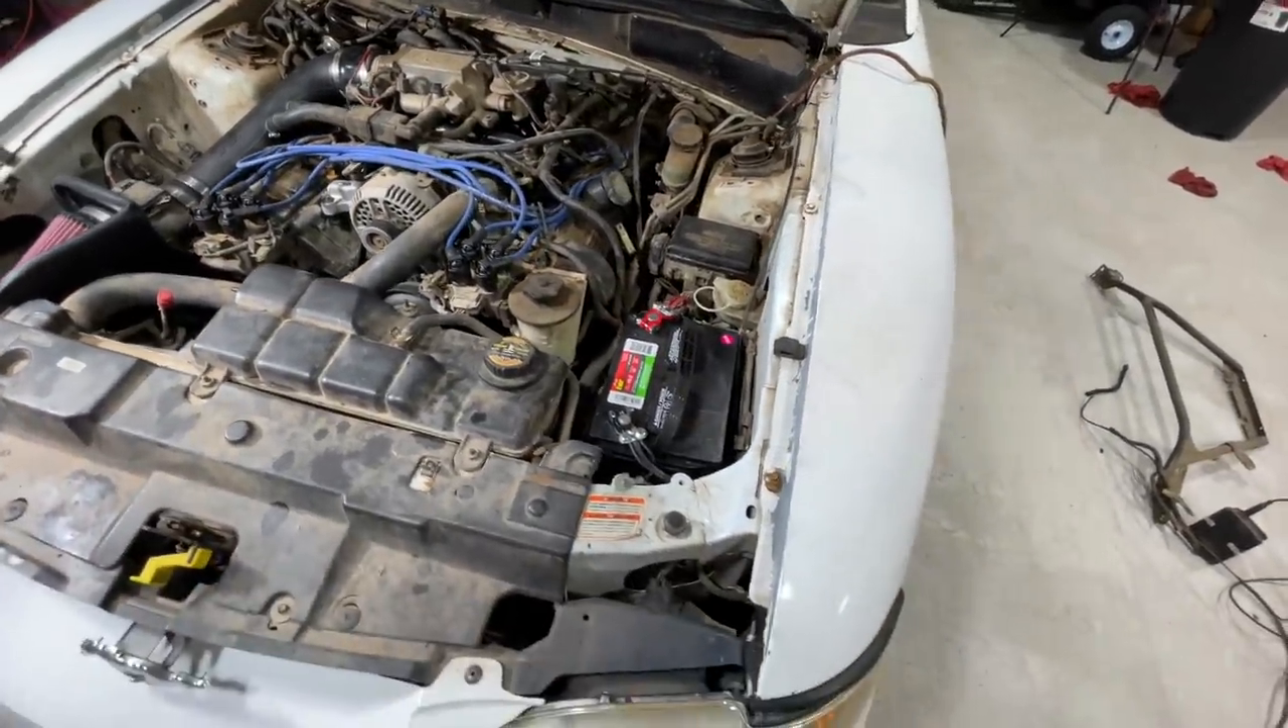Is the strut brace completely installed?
No.